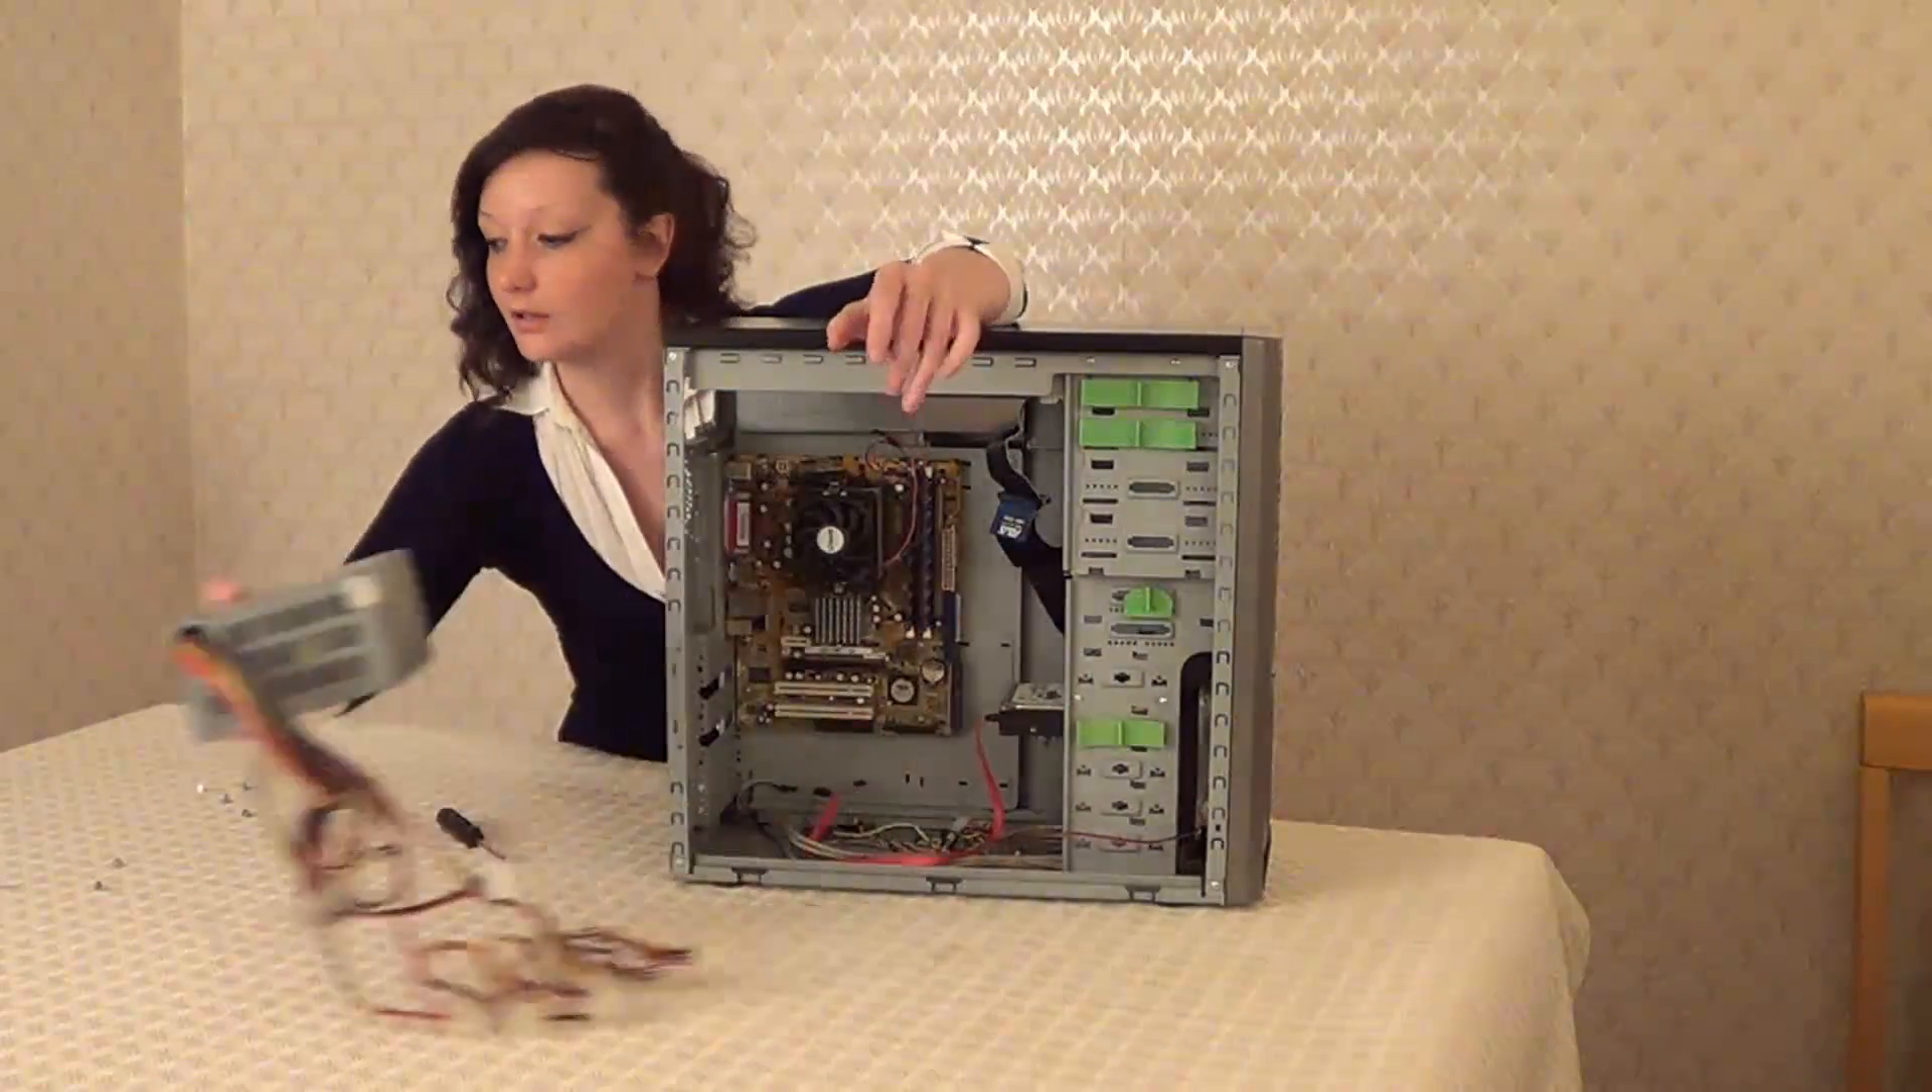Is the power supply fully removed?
Yes.